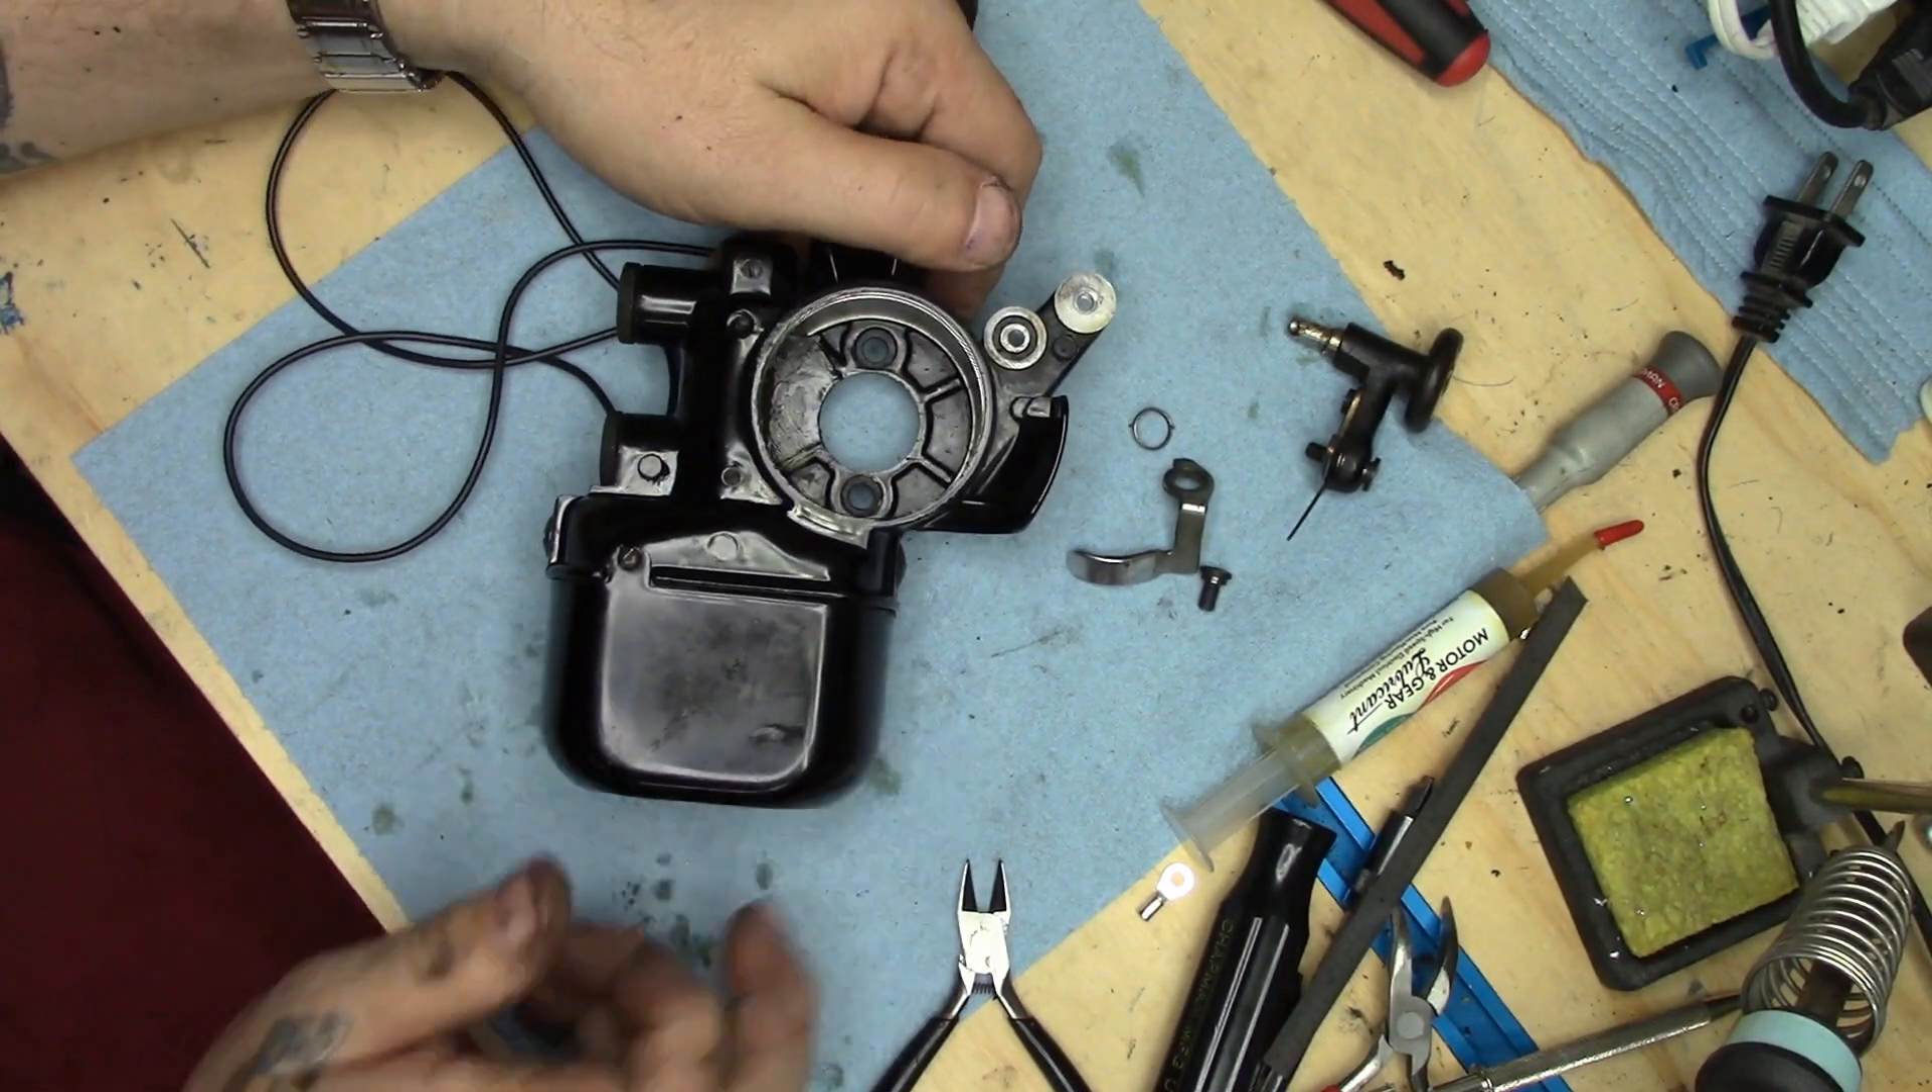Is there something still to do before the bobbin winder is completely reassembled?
Yes.